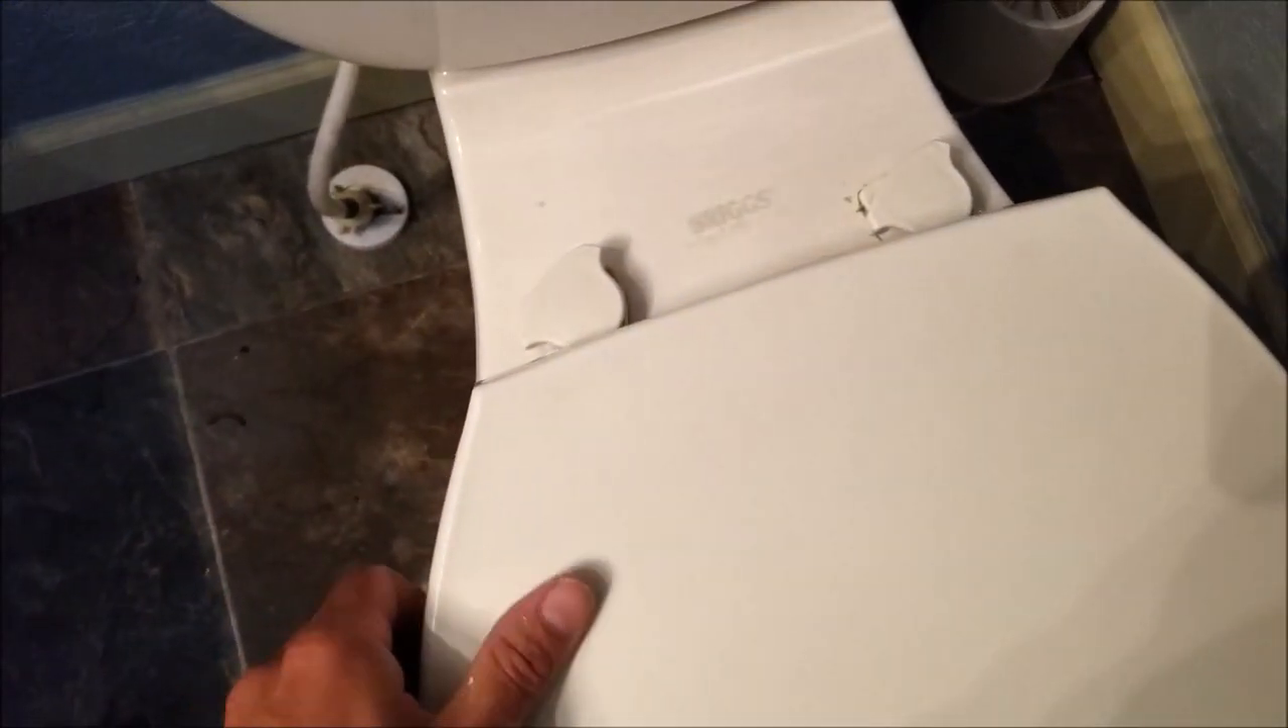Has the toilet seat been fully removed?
No.